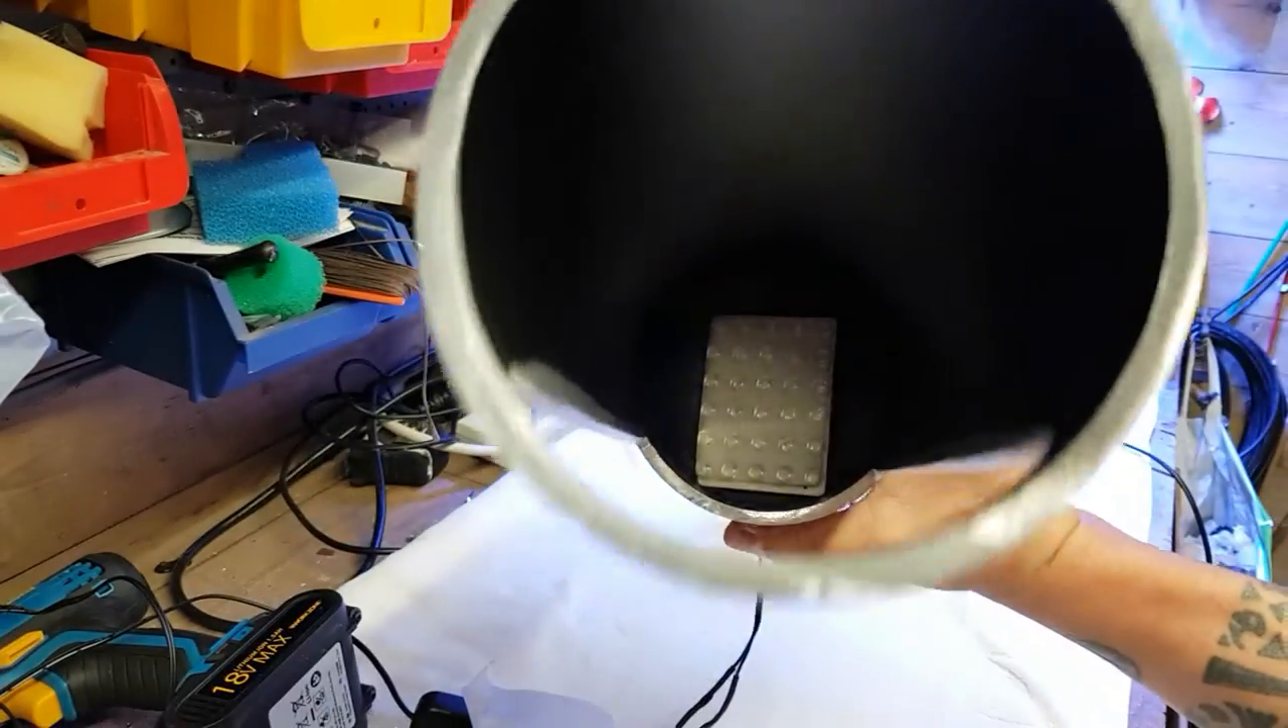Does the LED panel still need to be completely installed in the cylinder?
No.